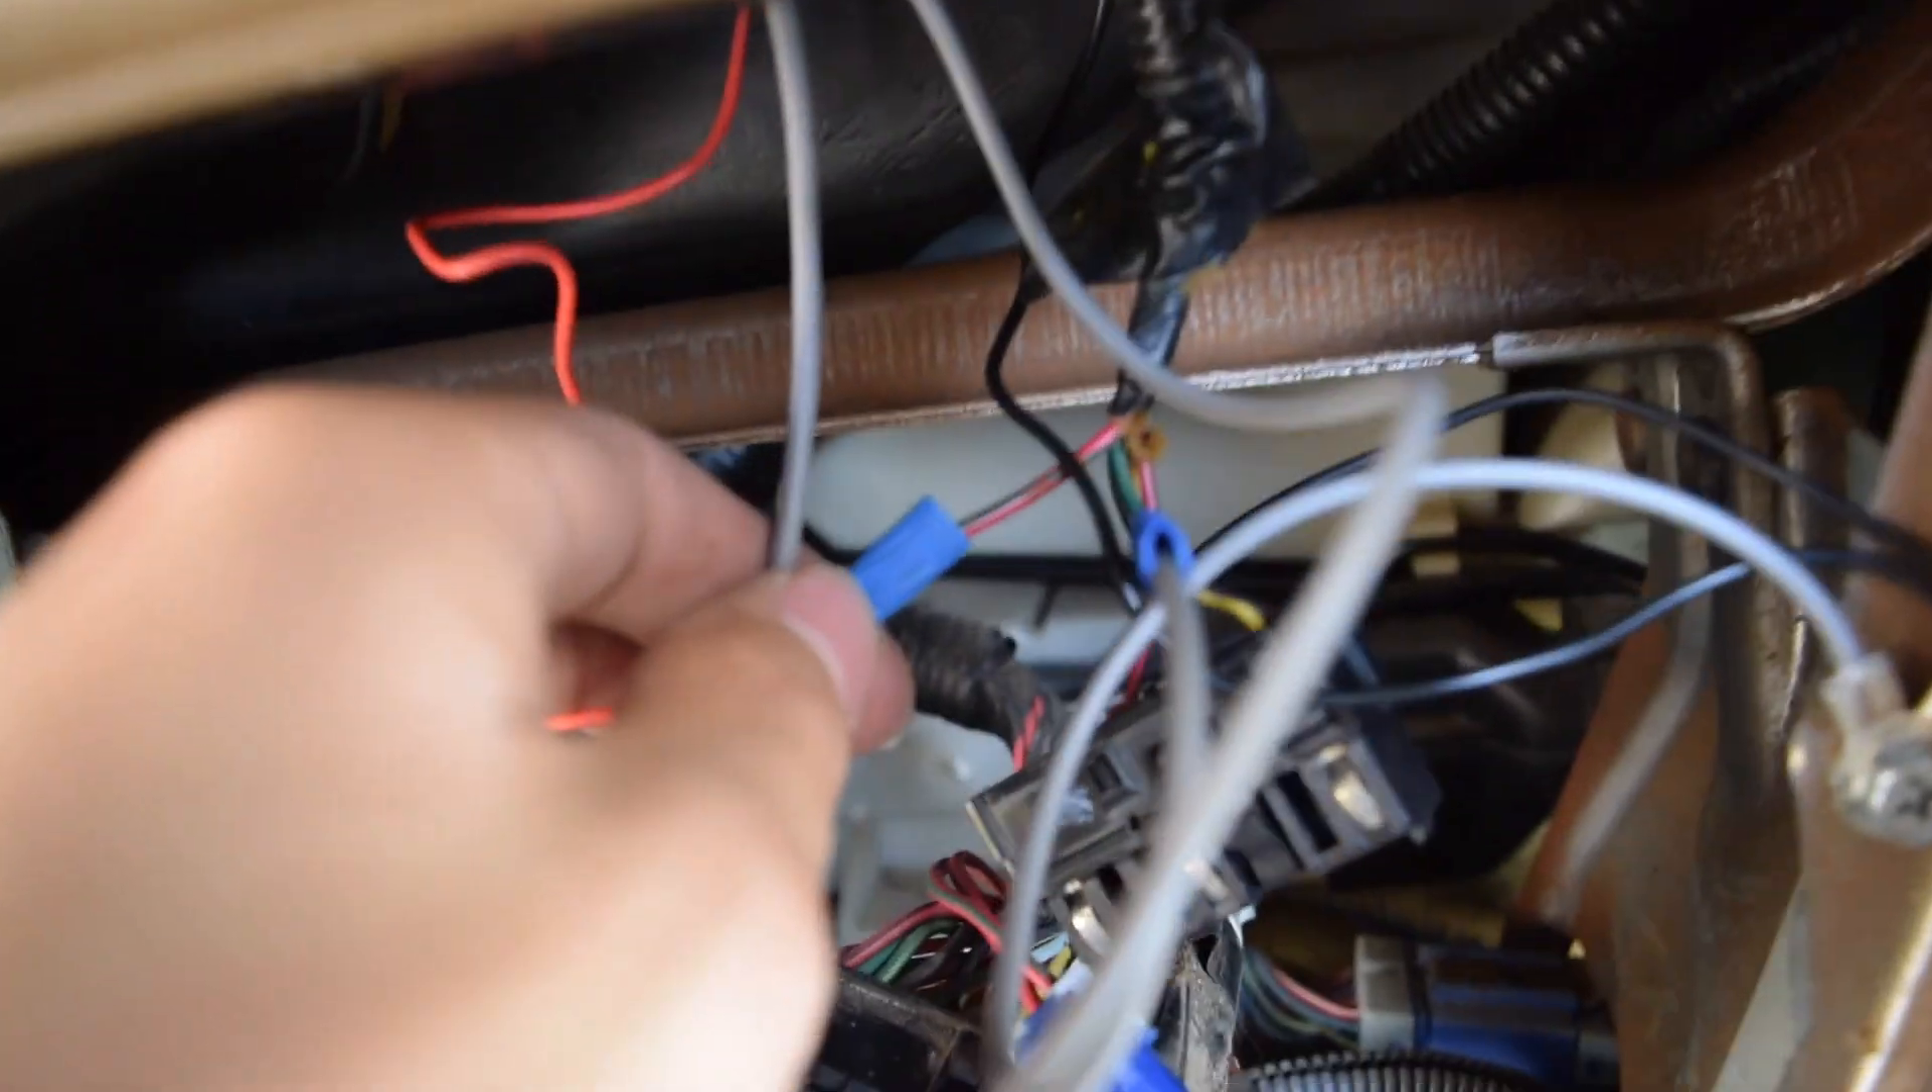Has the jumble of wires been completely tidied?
No.